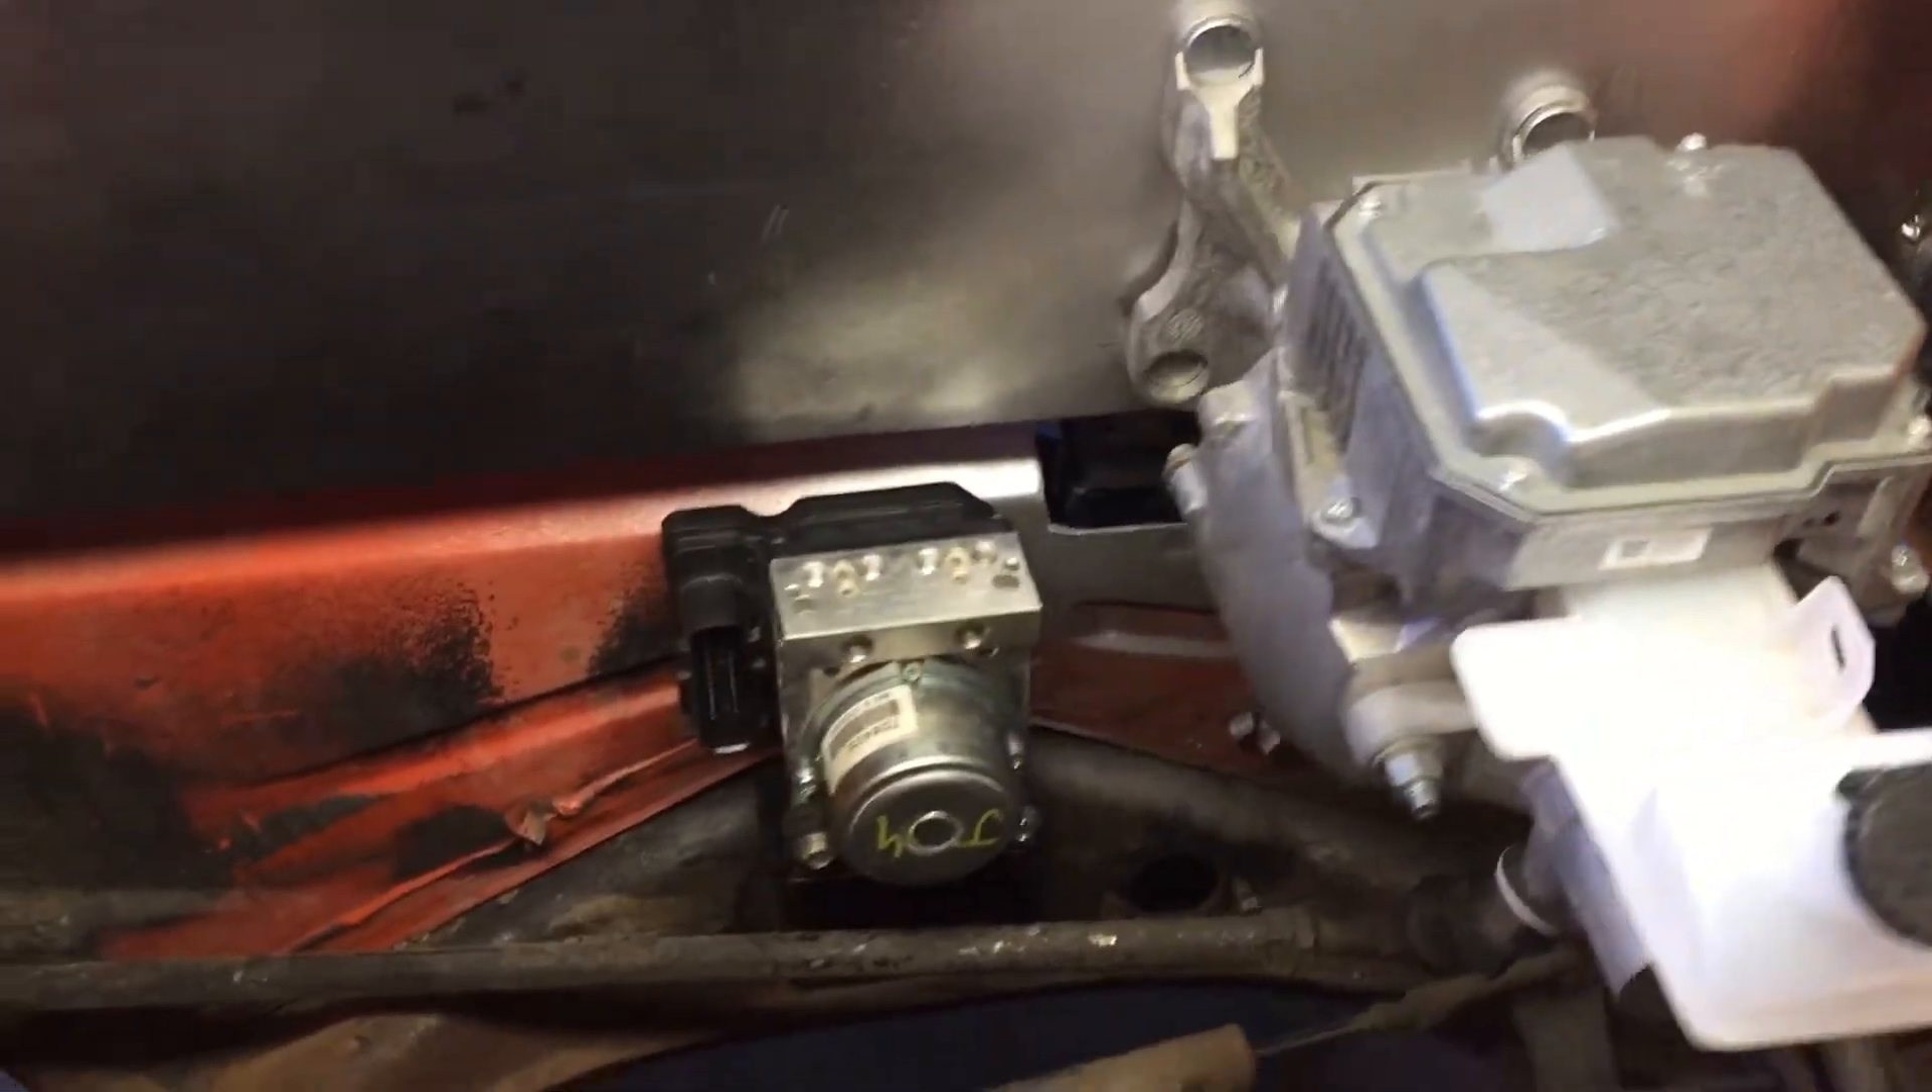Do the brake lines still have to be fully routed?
Yes.